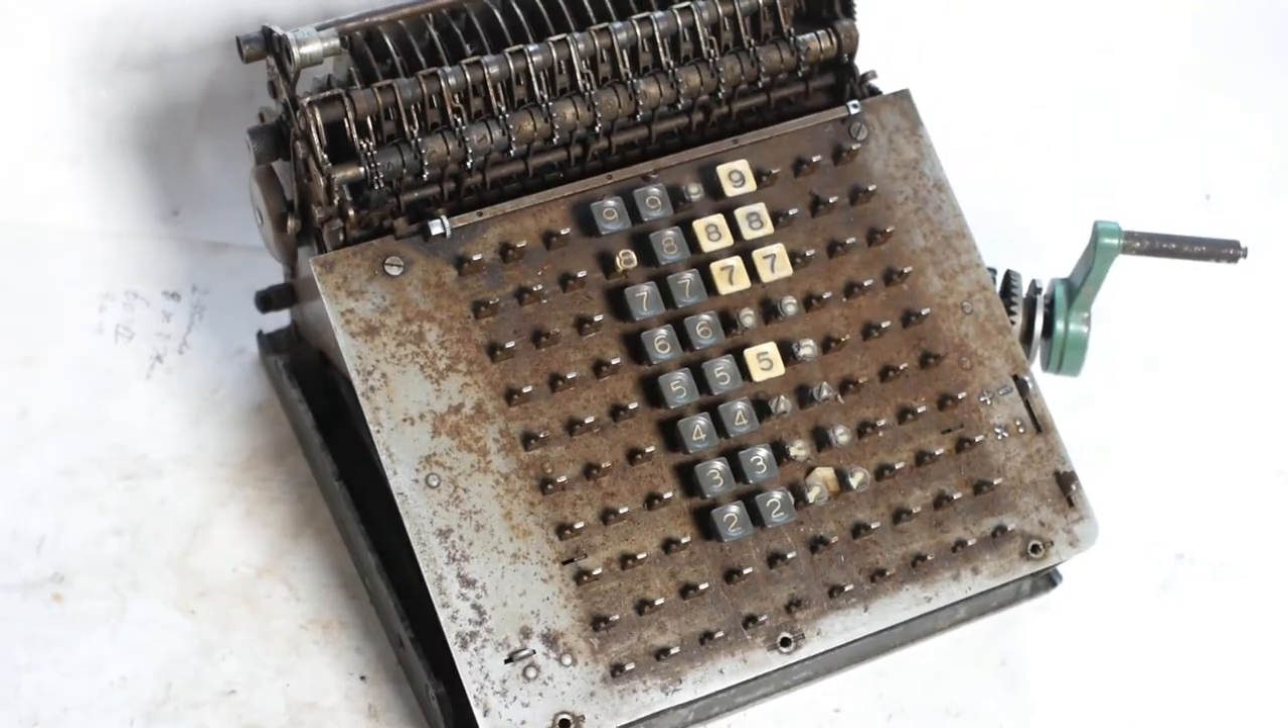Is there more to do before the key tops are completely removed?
Yes.